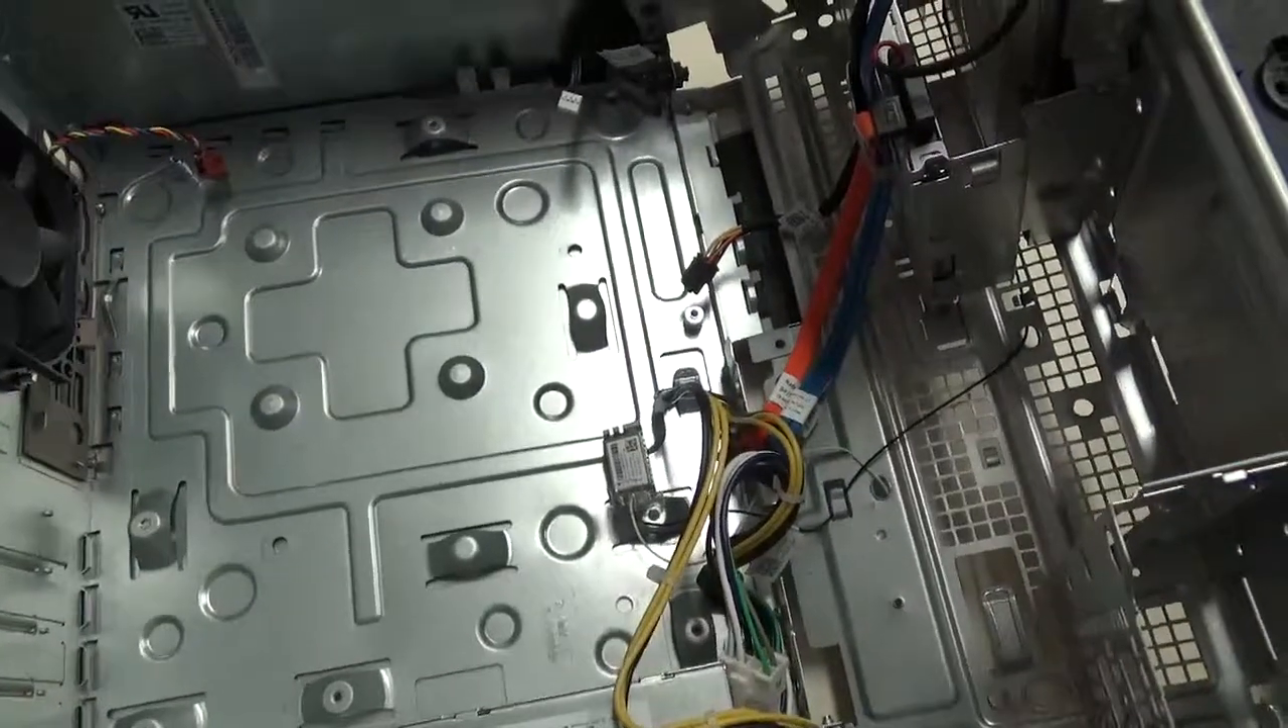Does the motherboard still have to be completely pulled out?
No.